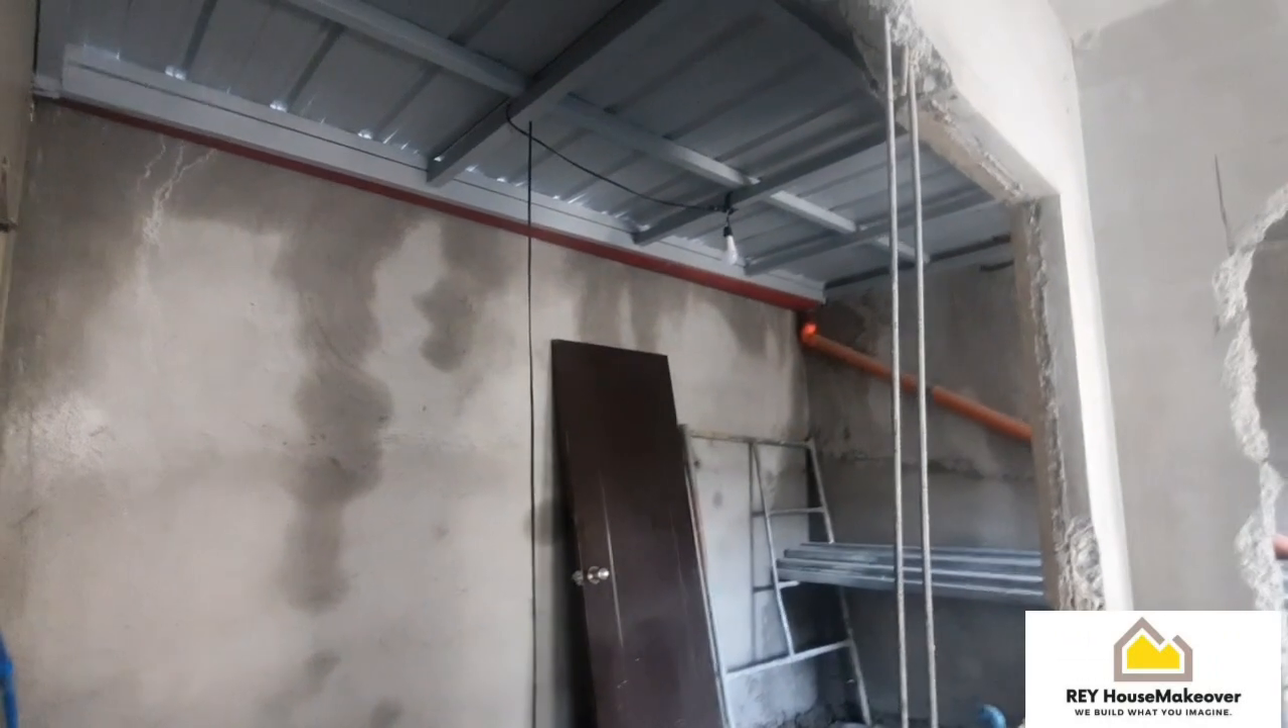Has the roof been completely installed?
Yes.